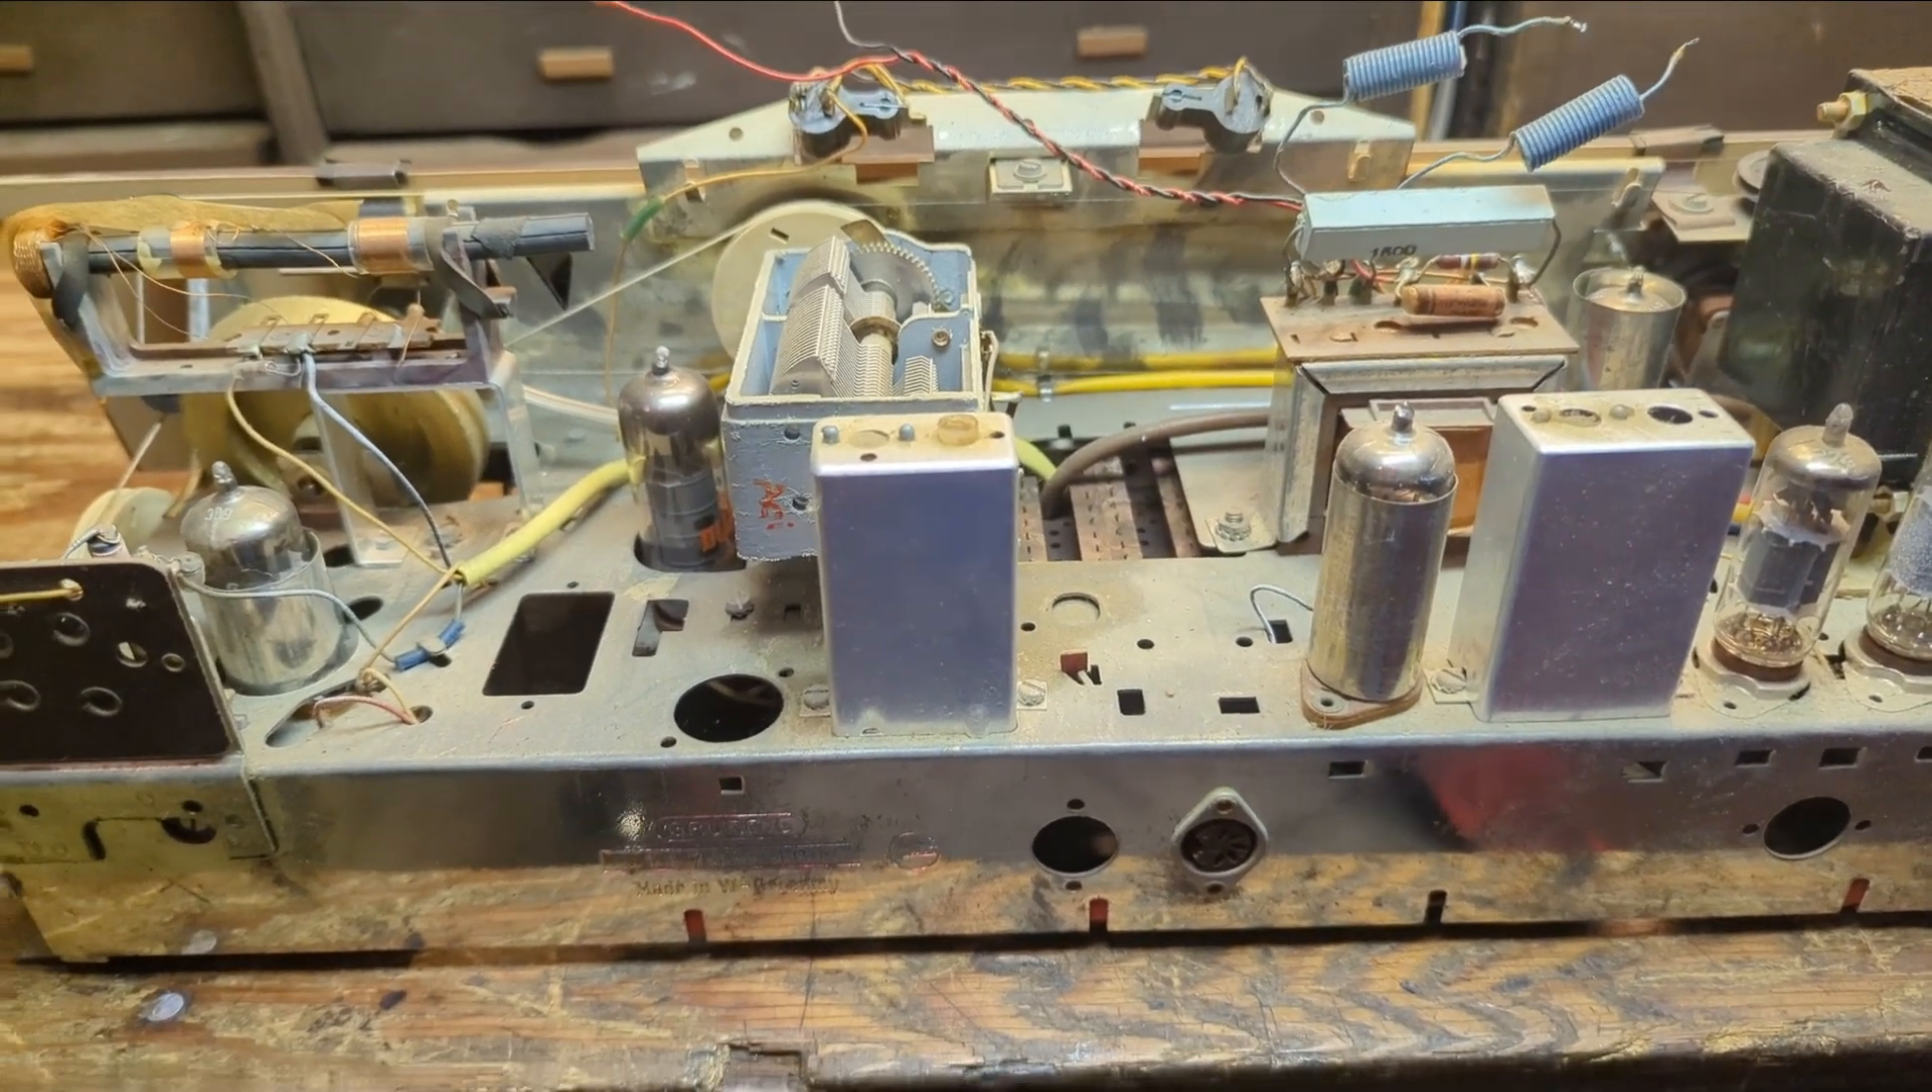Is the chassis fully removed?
Yes.